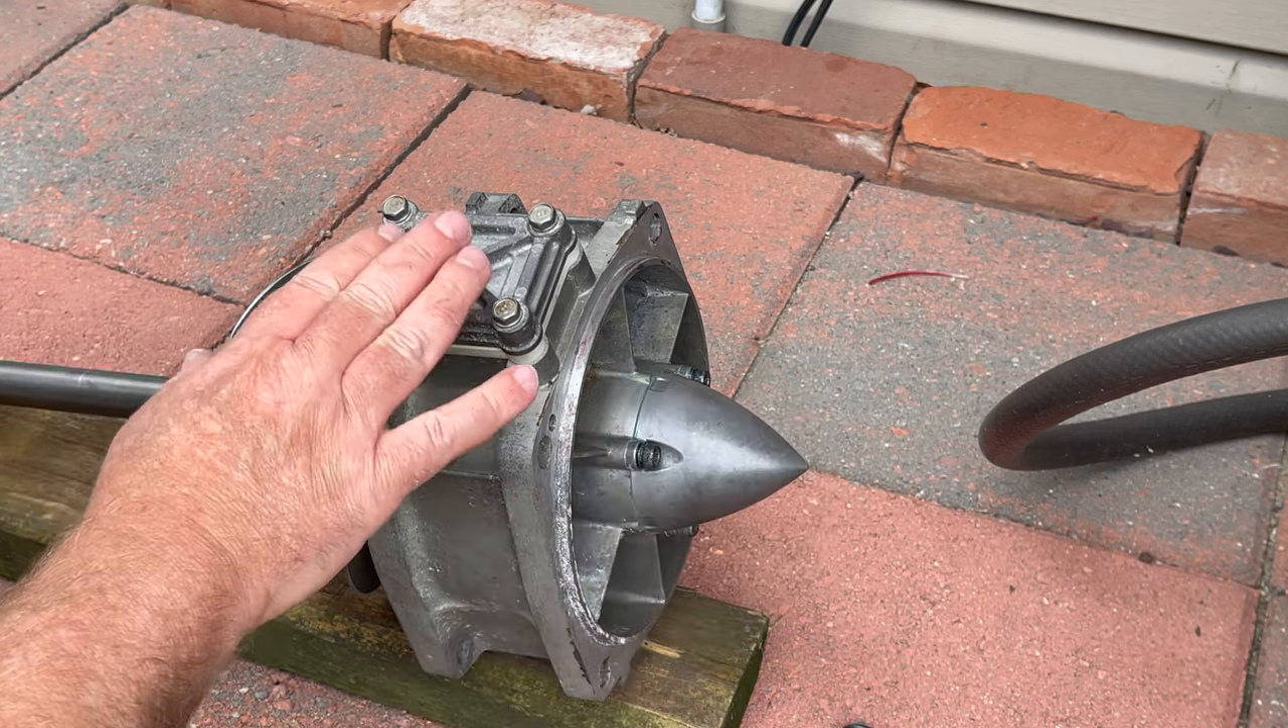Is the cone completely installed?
Yes.